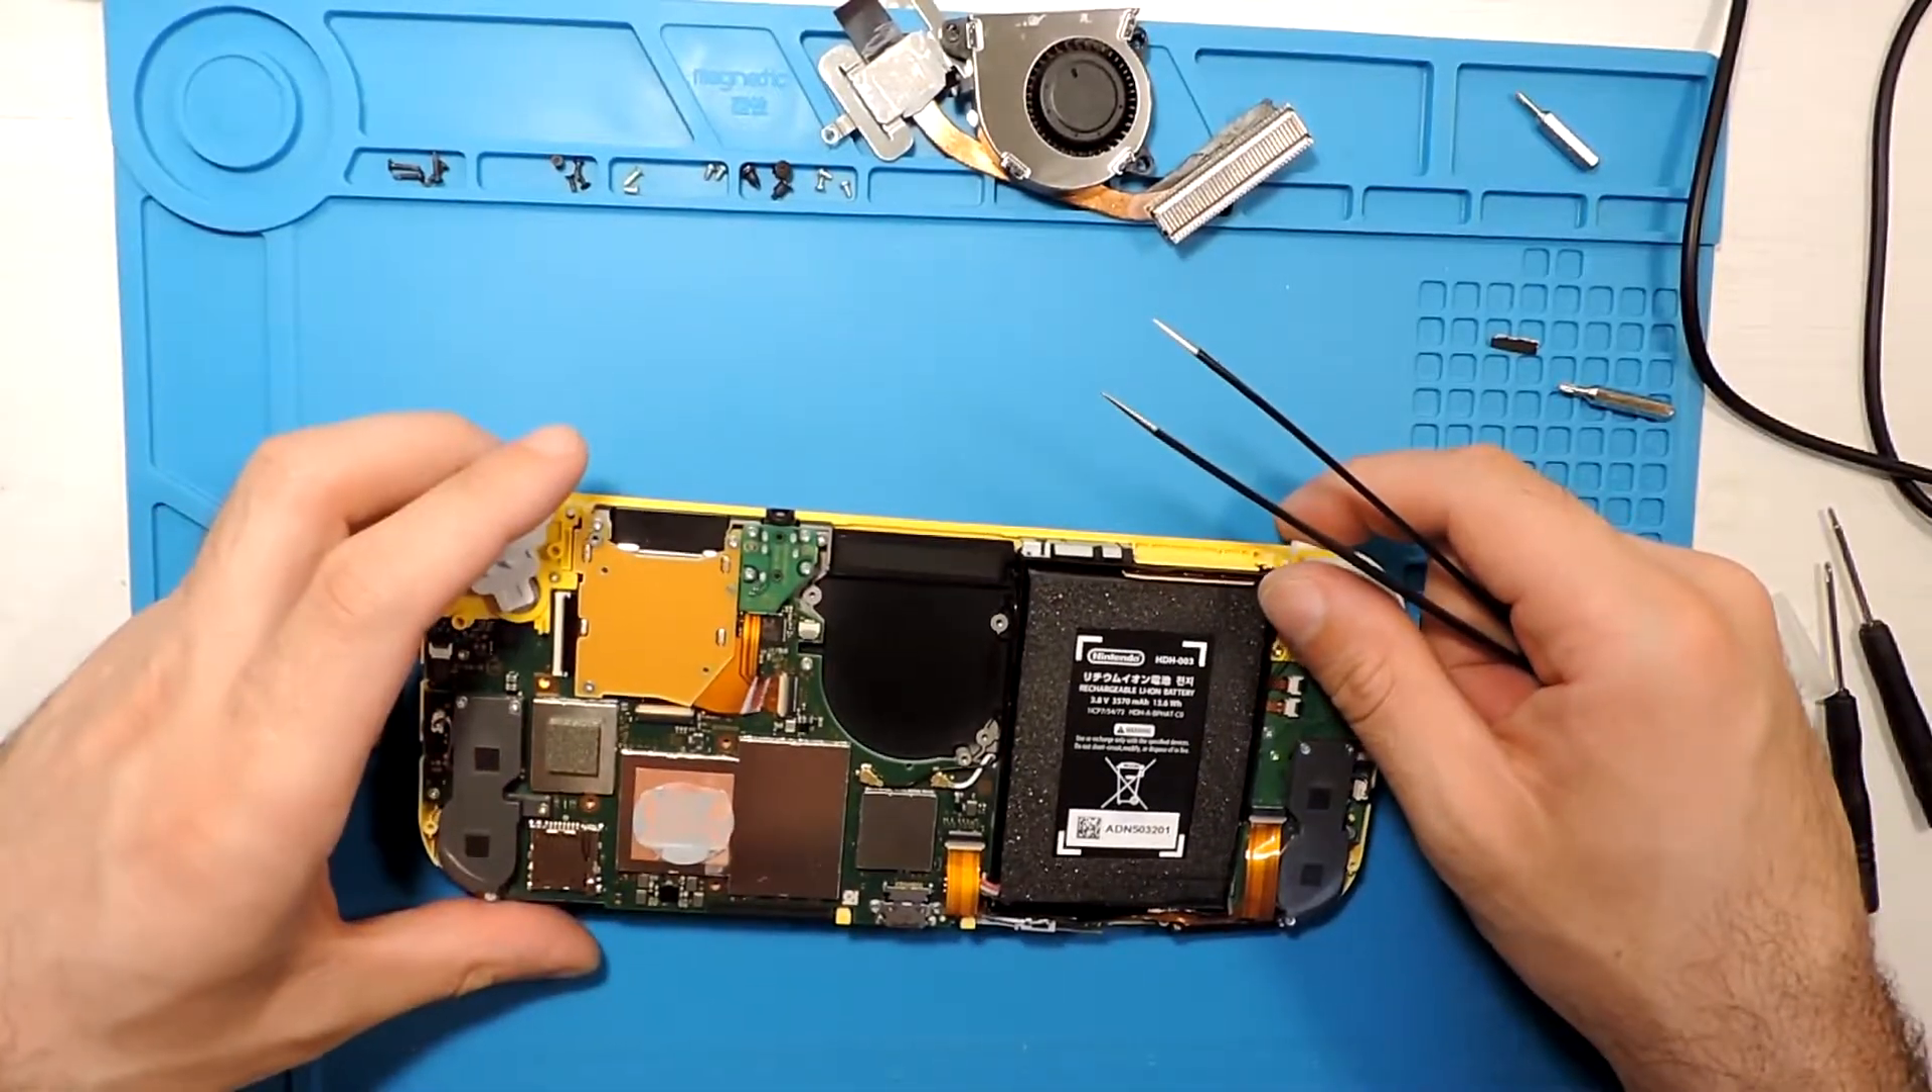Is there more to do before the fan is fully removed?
No.